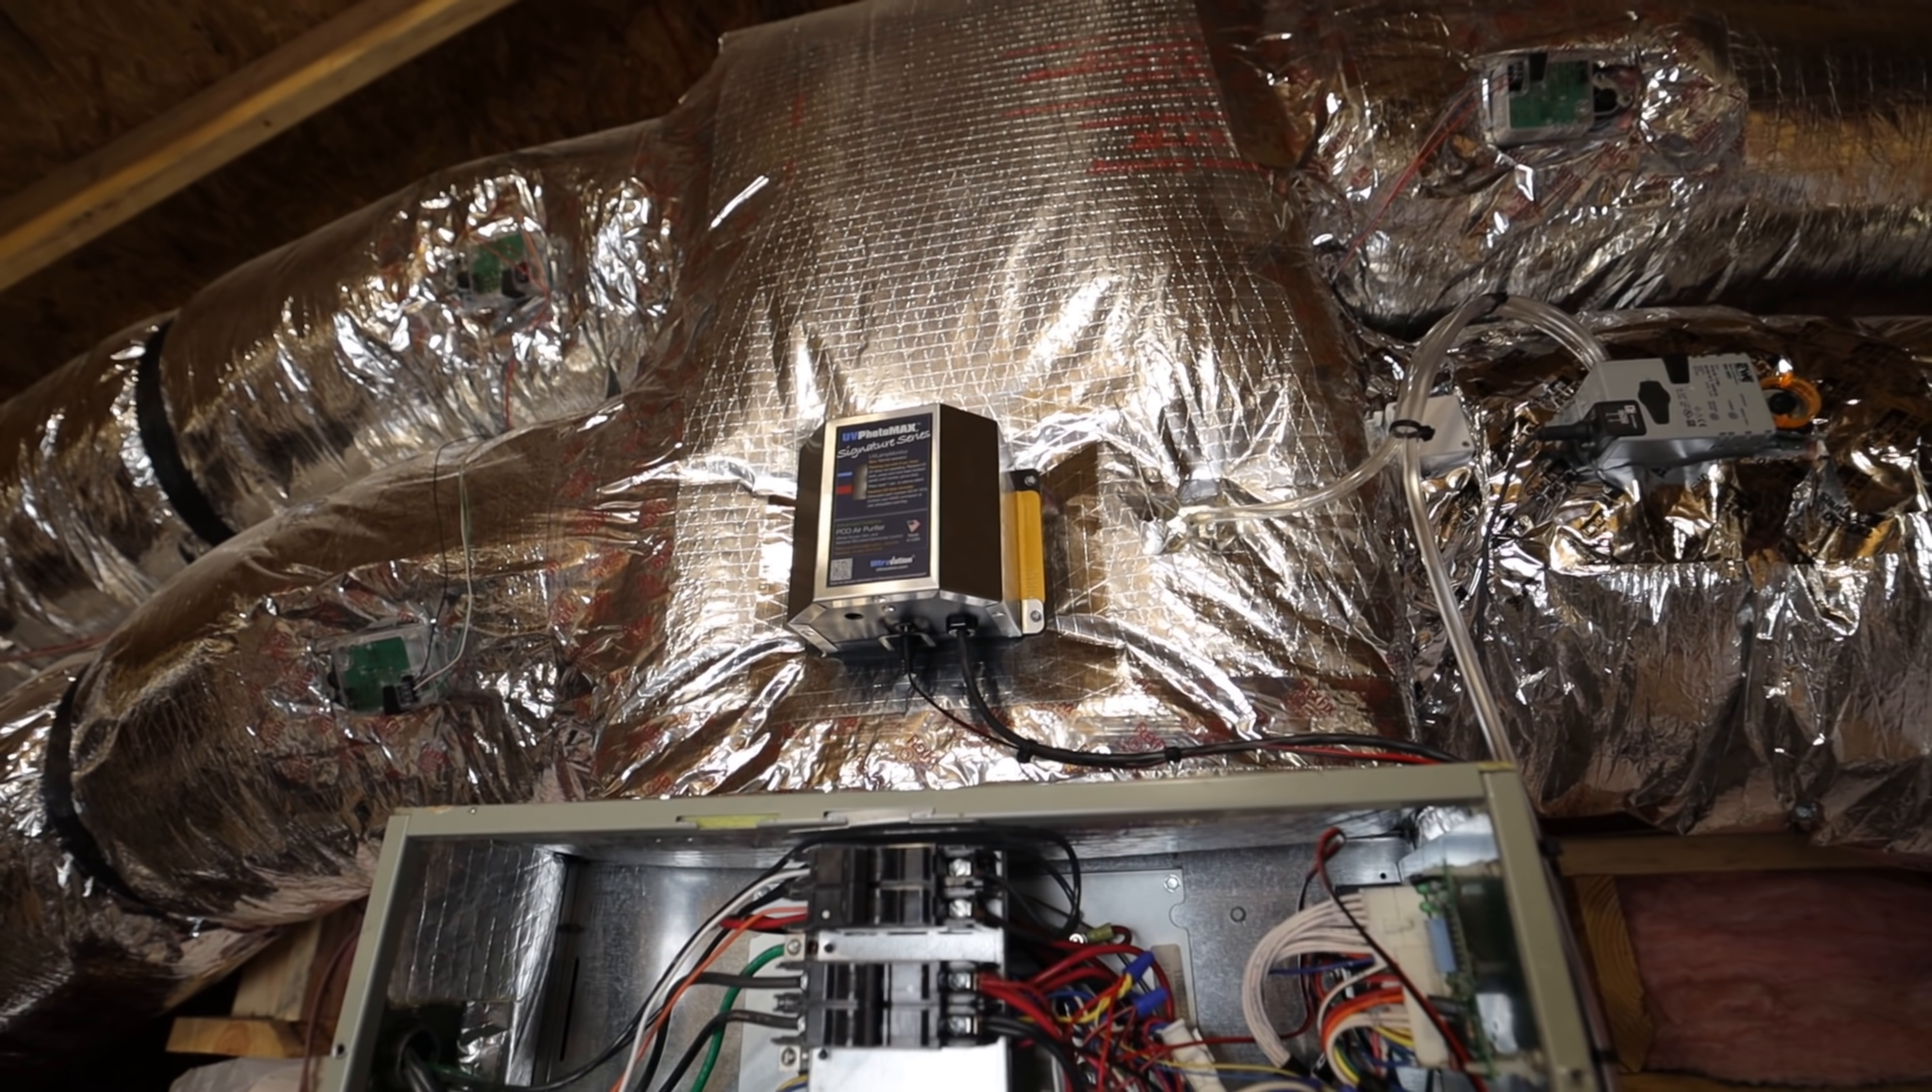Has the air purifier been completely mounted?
Yes.